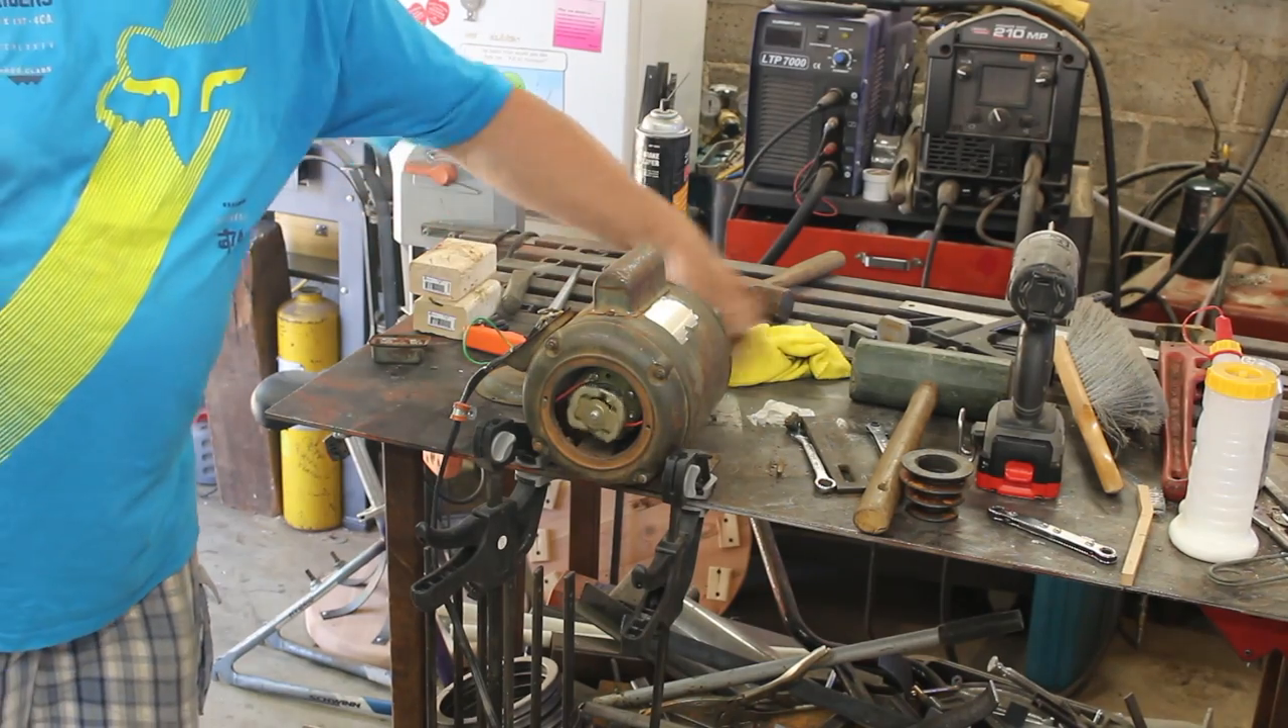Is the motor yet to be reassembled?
Yes.